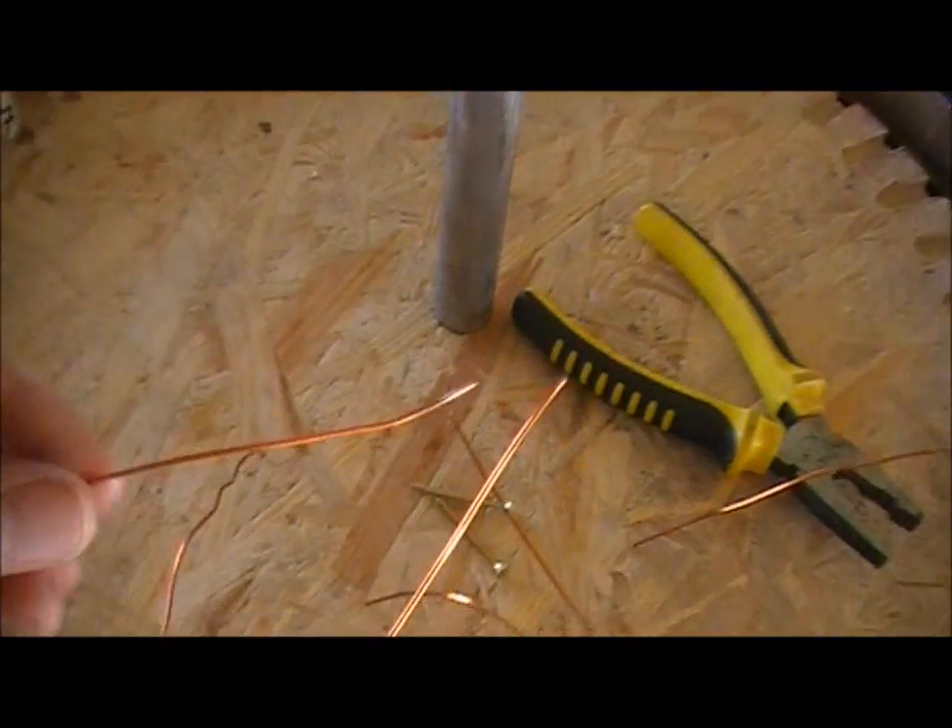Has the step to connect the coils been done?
No.